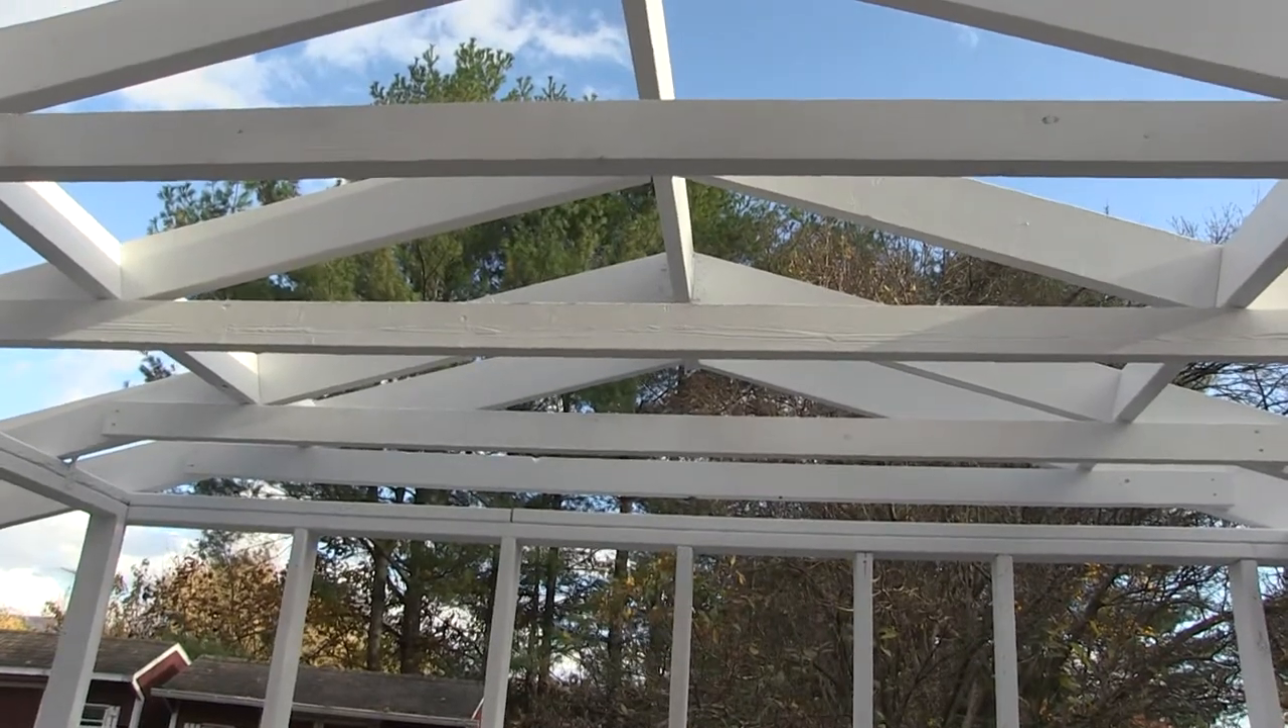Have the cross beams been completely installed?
Yes.